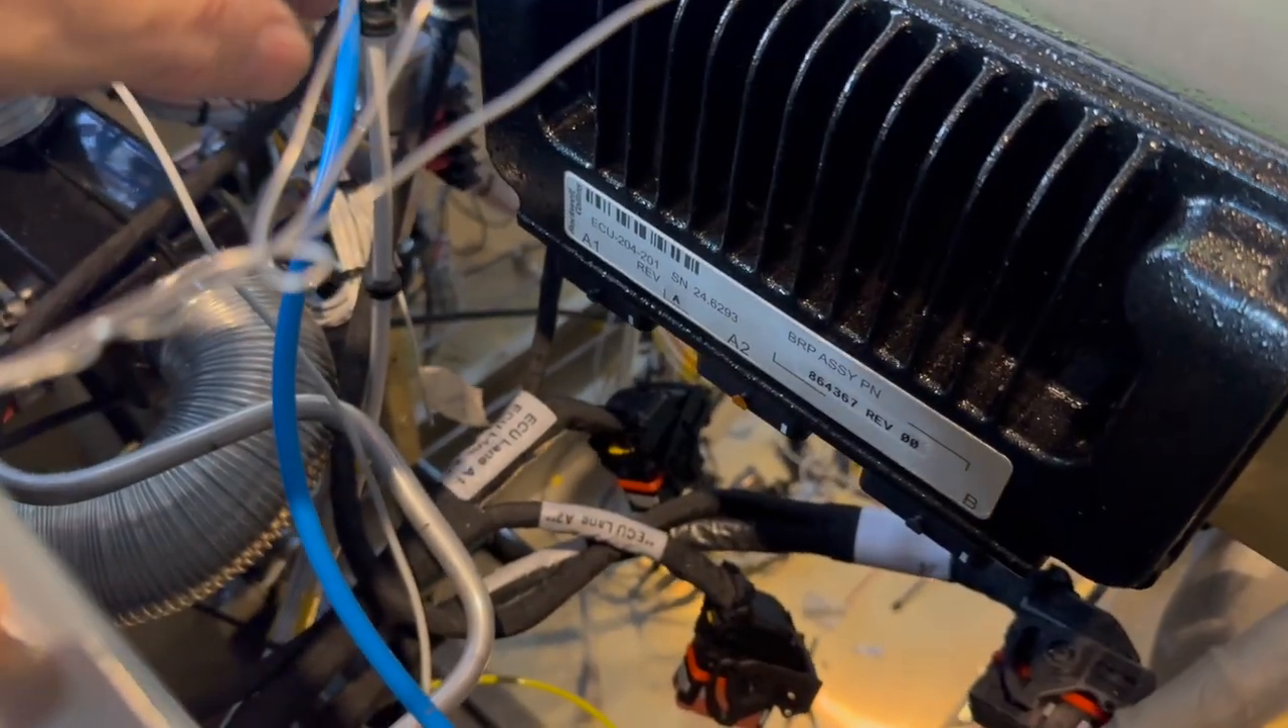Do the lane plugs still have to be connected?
Yes.